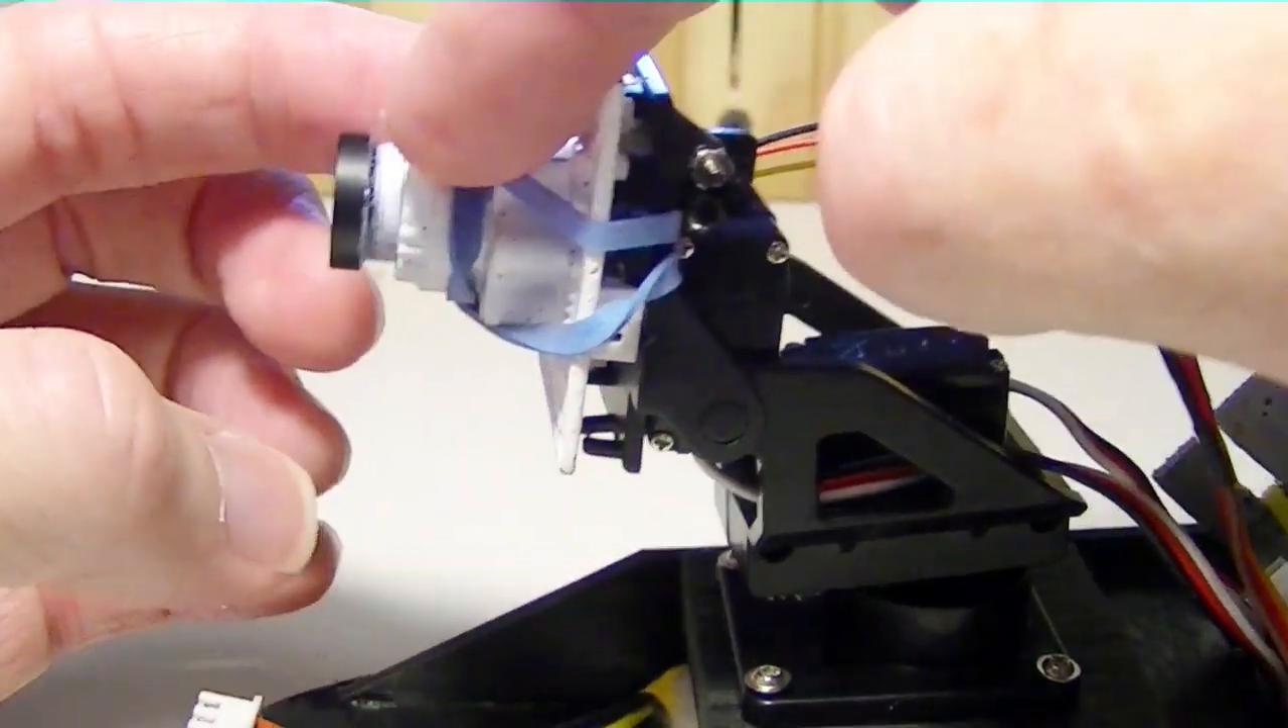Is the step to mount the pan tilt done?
Yes.